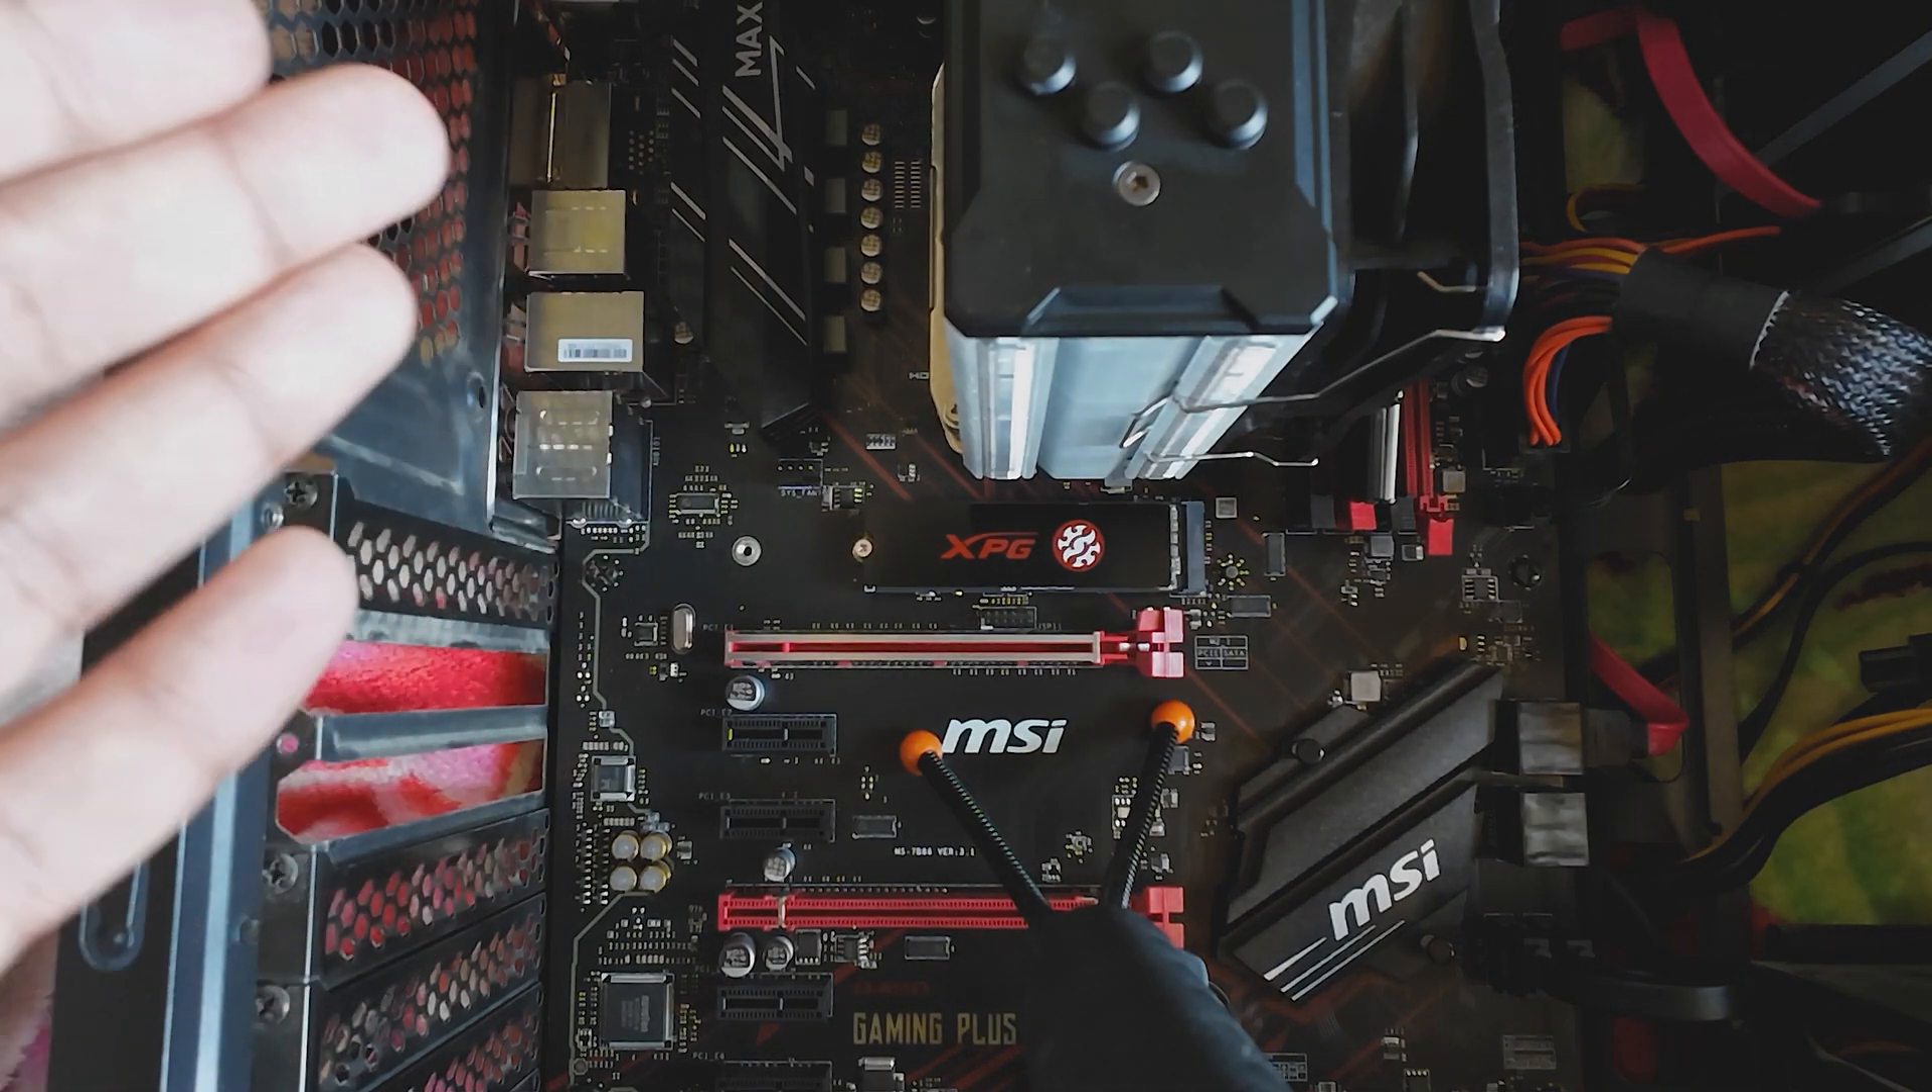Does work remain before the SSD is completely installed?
No.